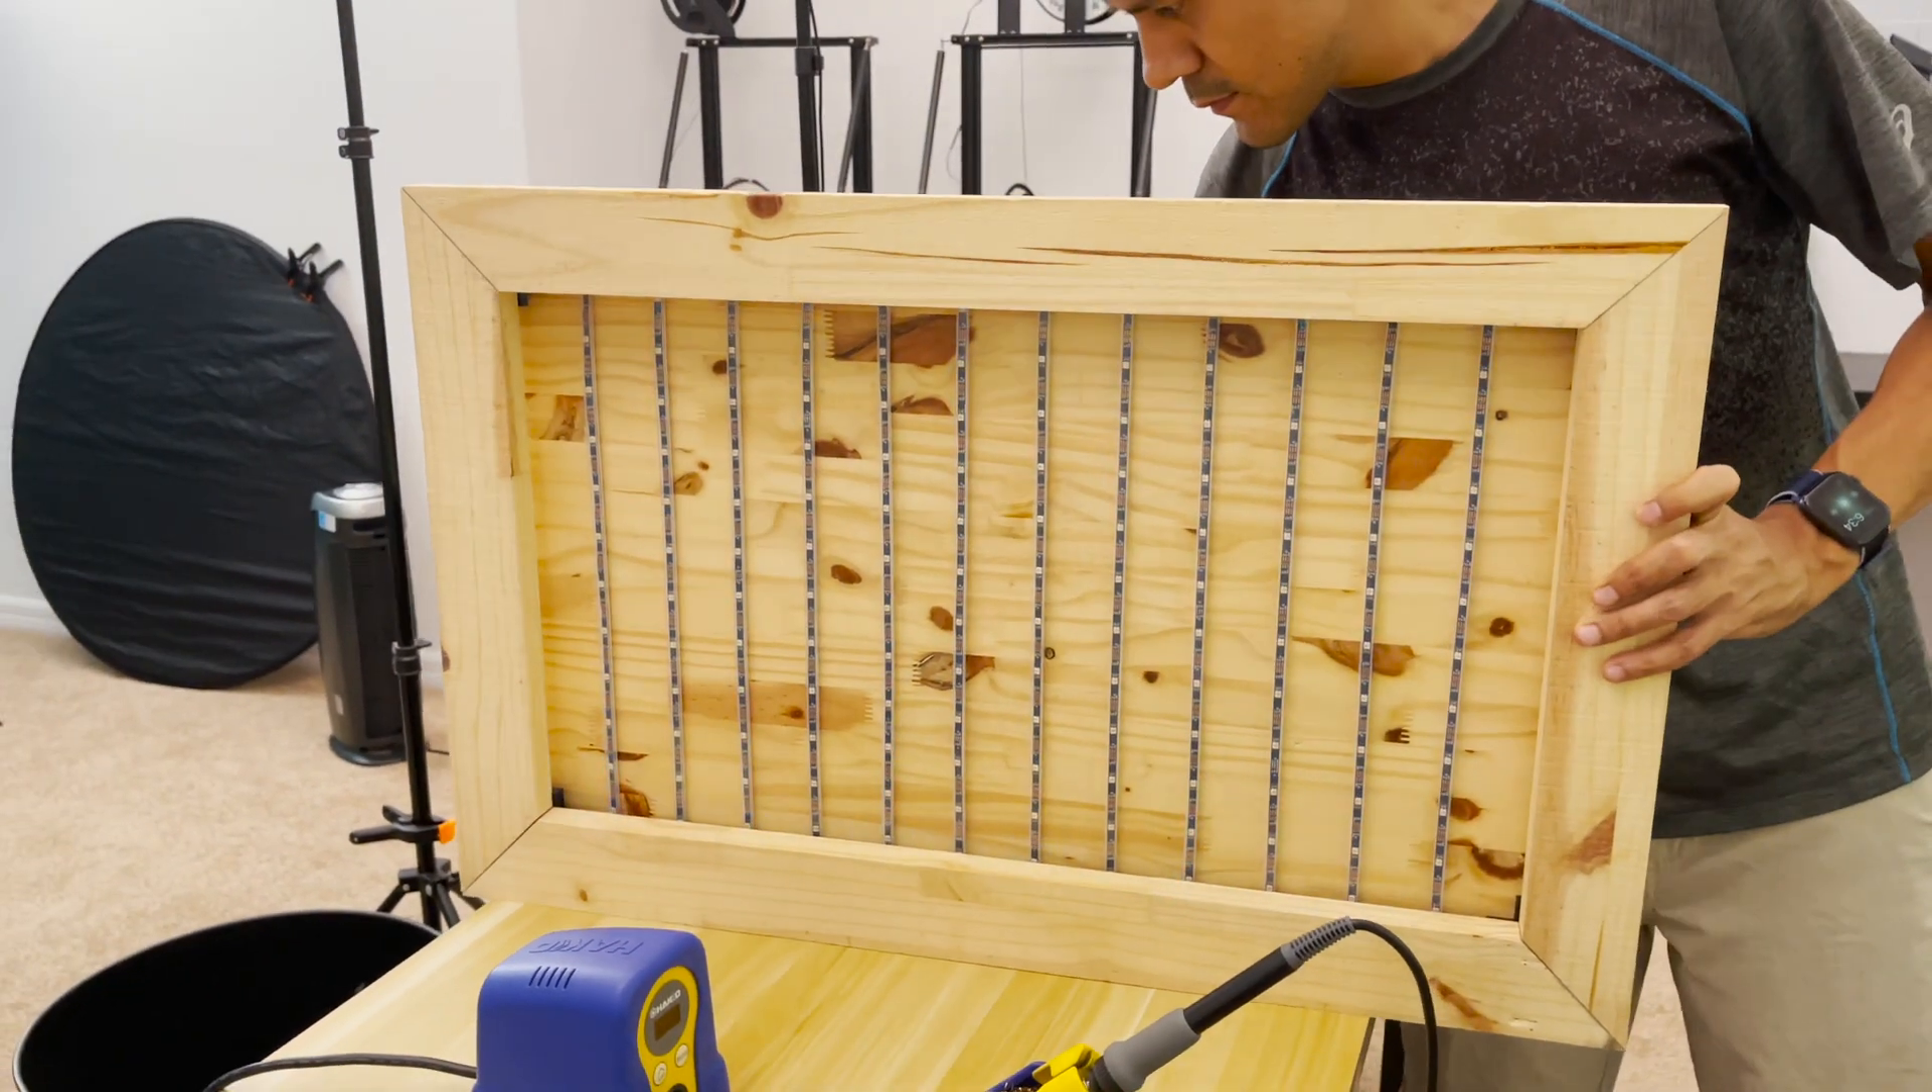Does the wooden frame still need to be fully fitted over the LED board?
No.